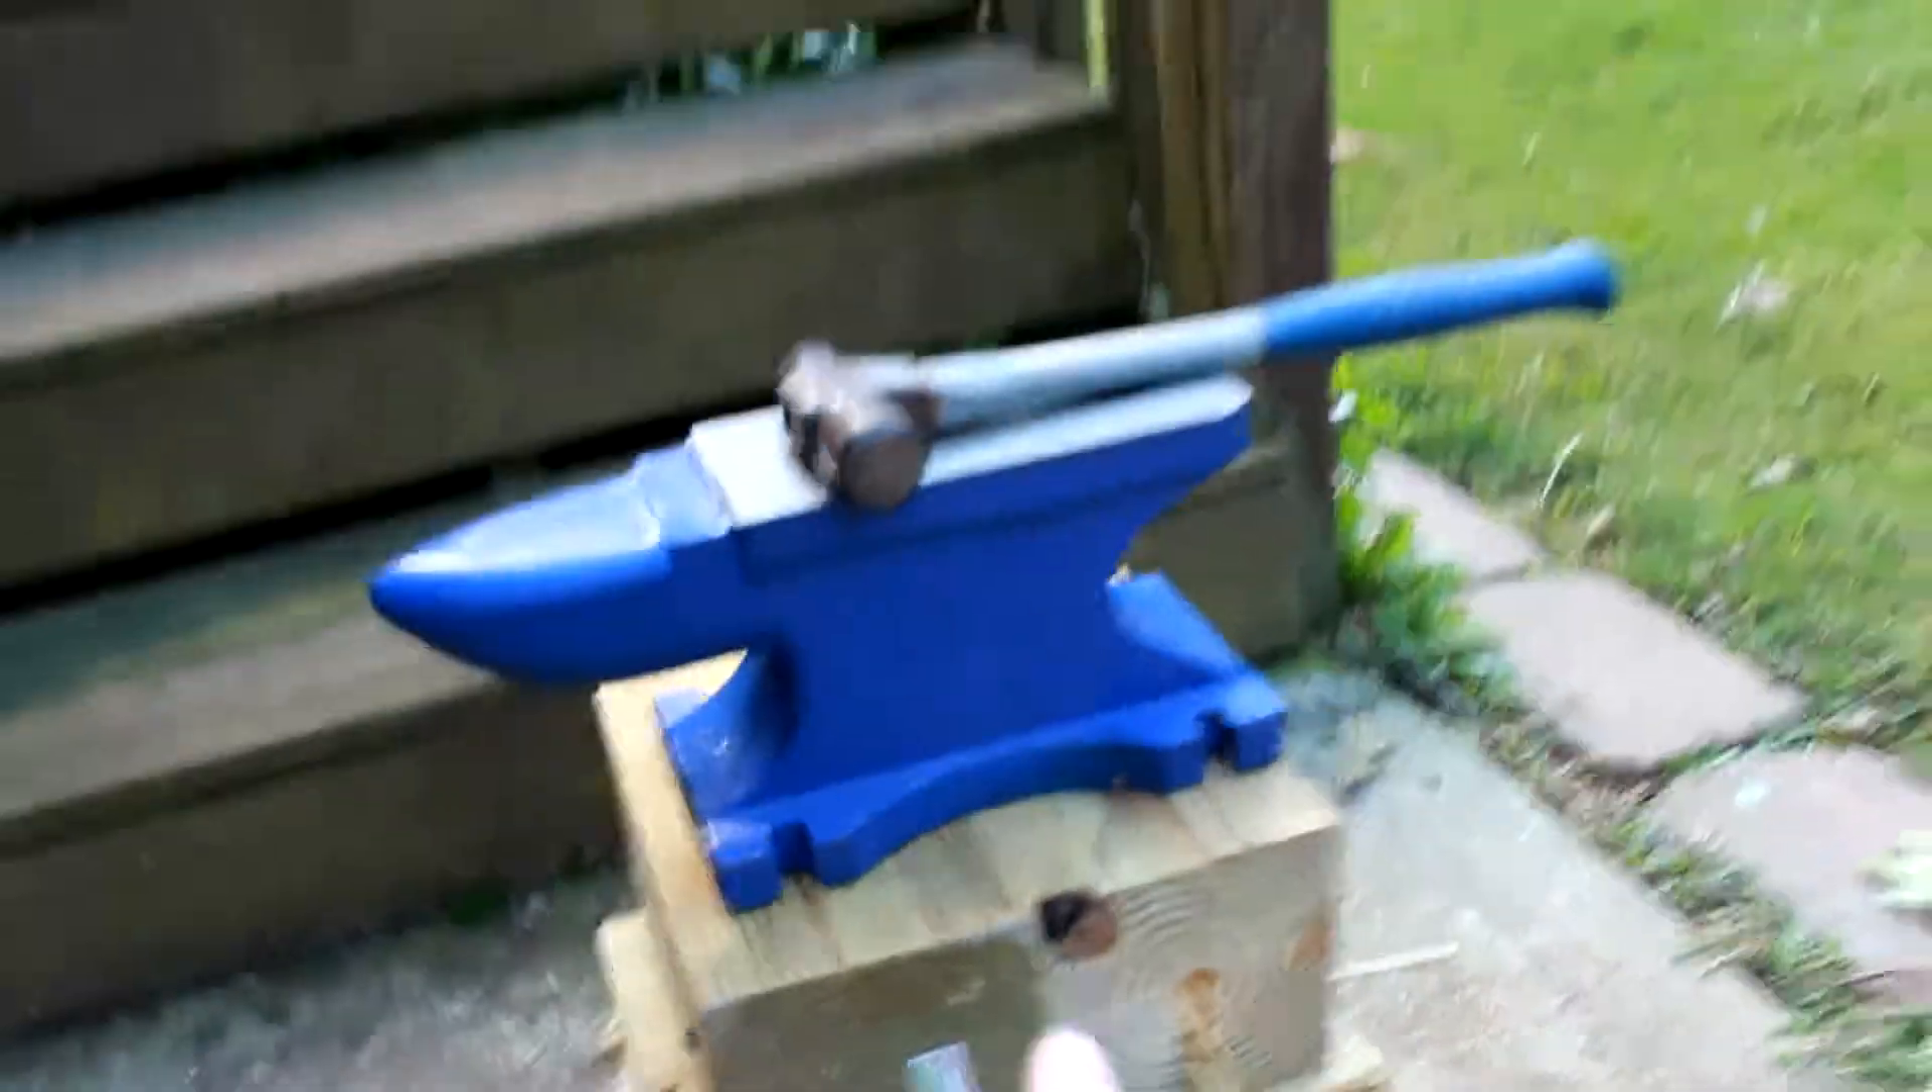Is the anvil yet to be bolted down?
Yes.